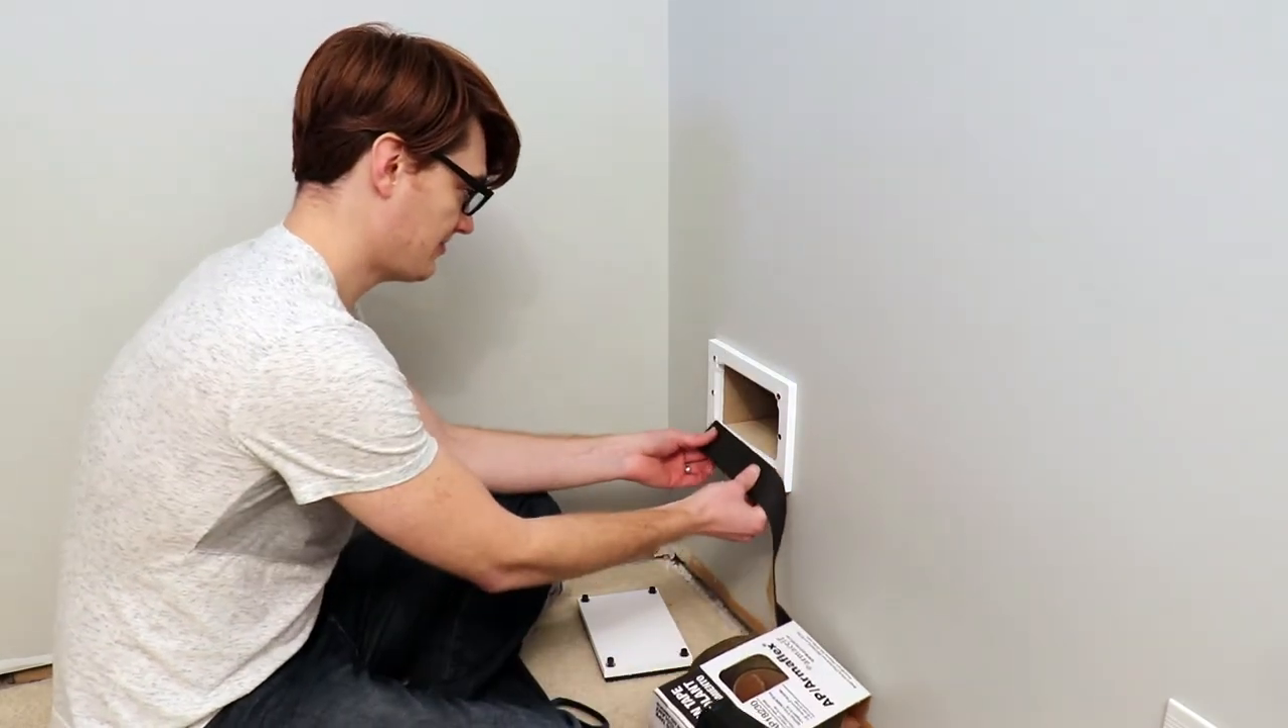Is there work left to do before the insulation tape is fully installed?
Yes.